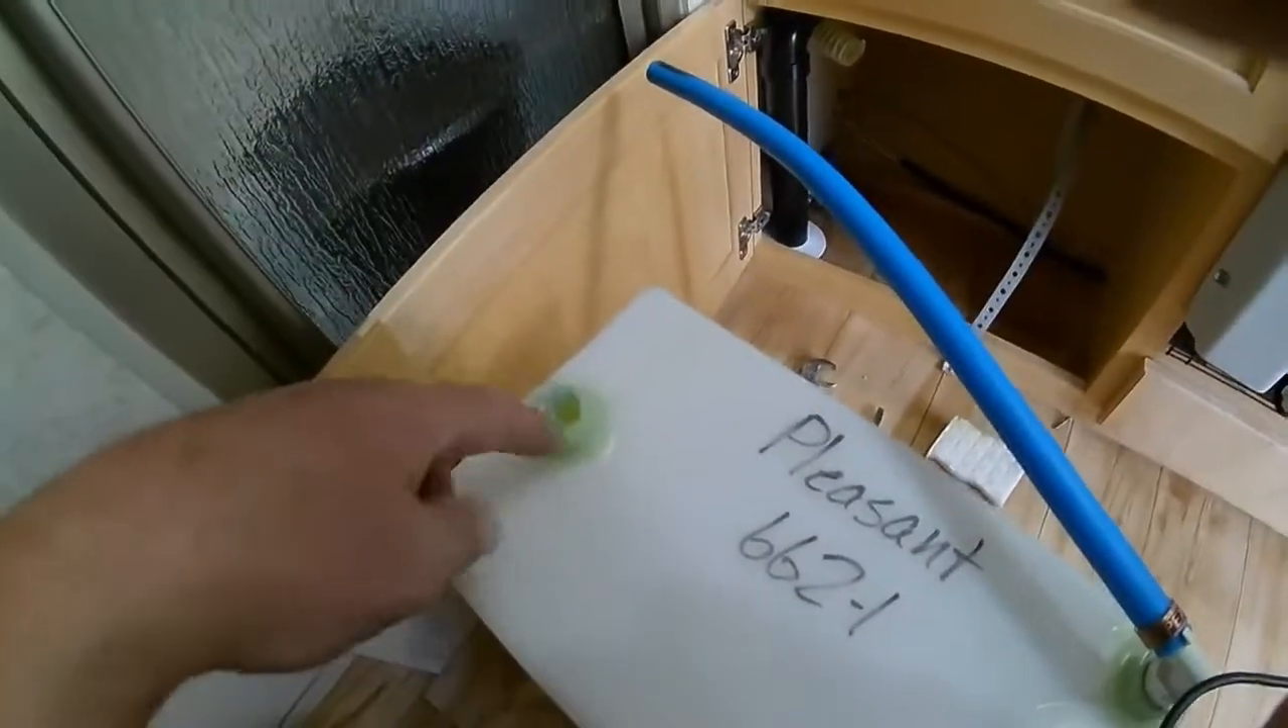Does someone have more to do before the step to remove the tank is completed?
No.